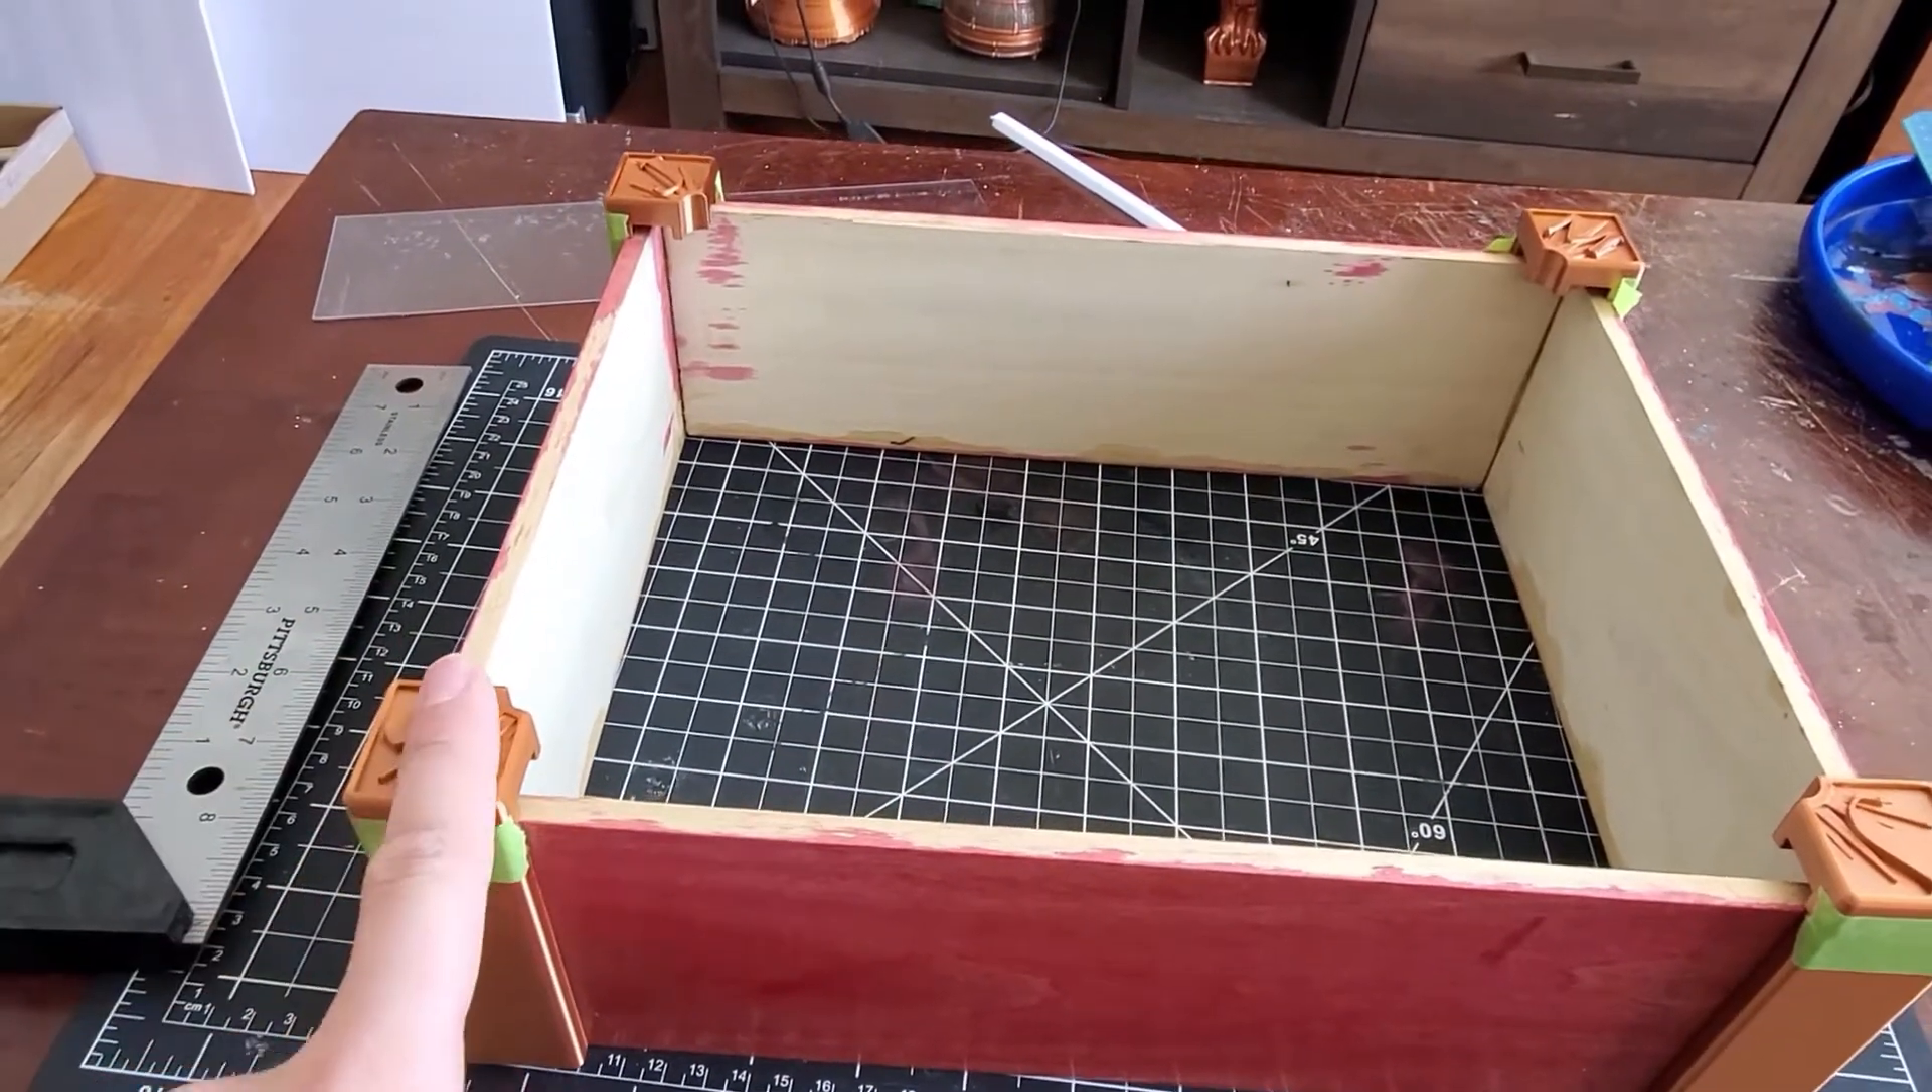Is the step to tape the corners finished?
Yes.